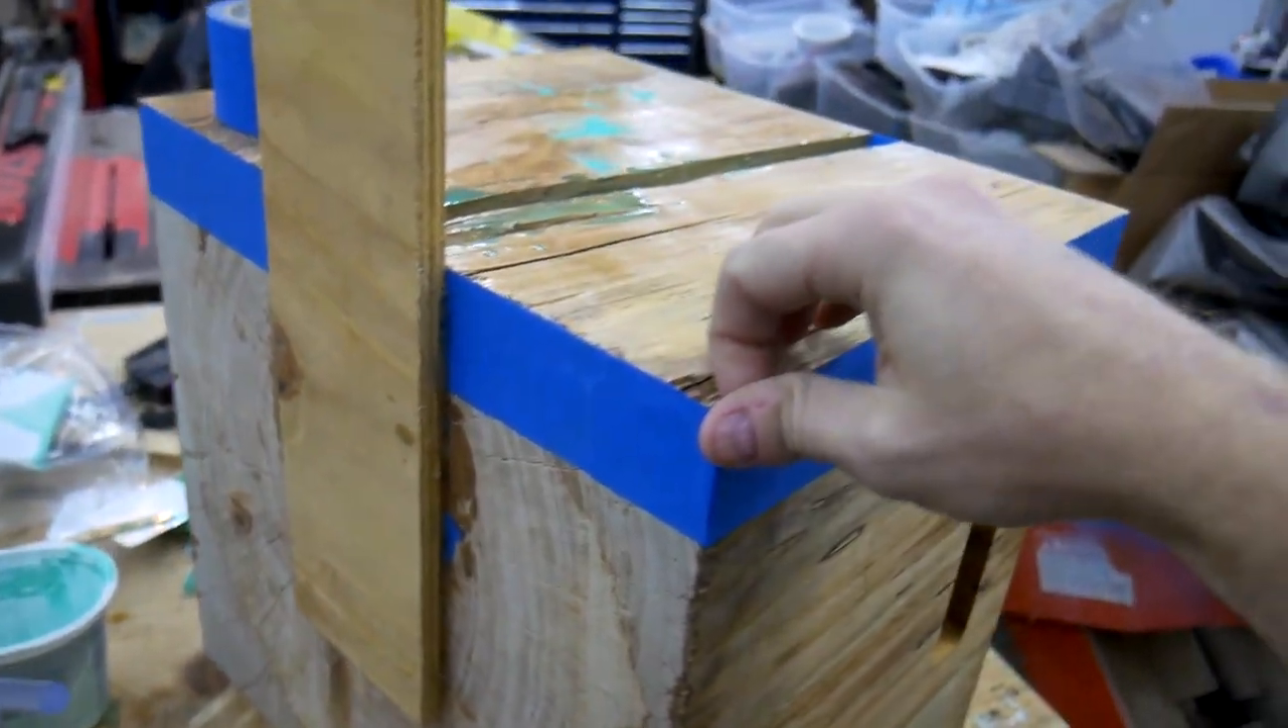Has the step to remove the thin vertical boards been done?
No.